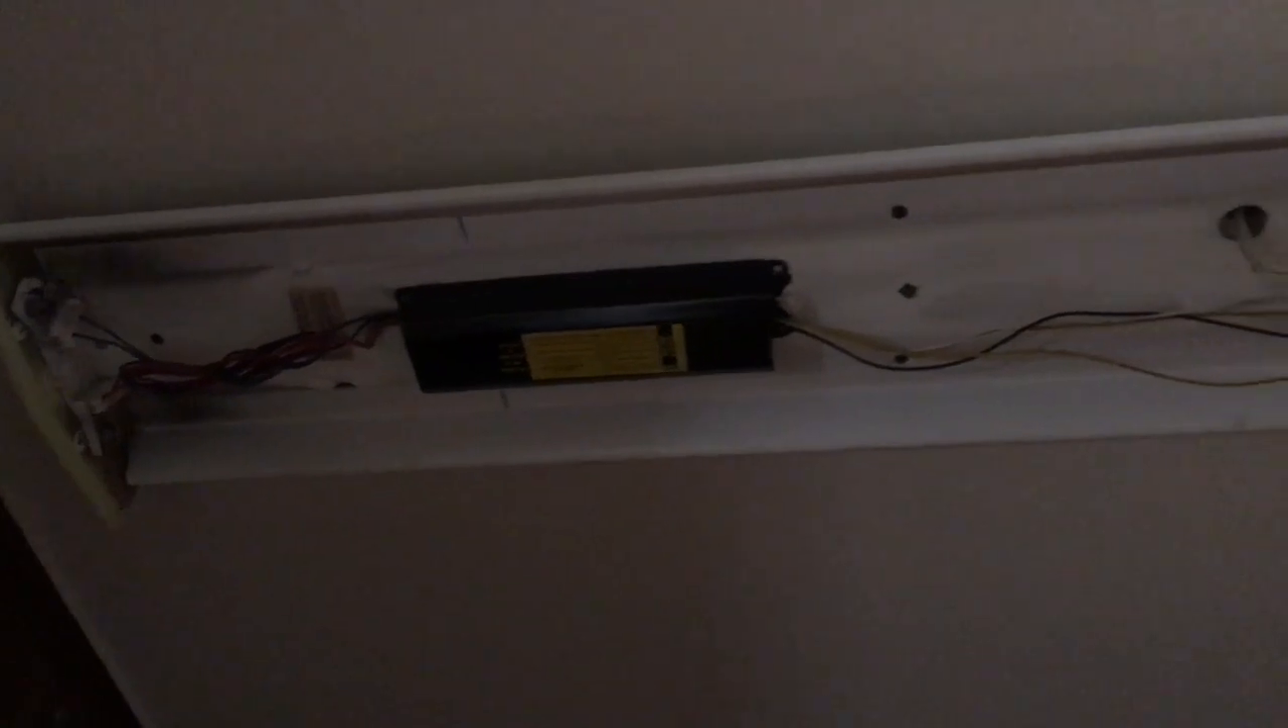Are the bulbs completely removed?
Yes.